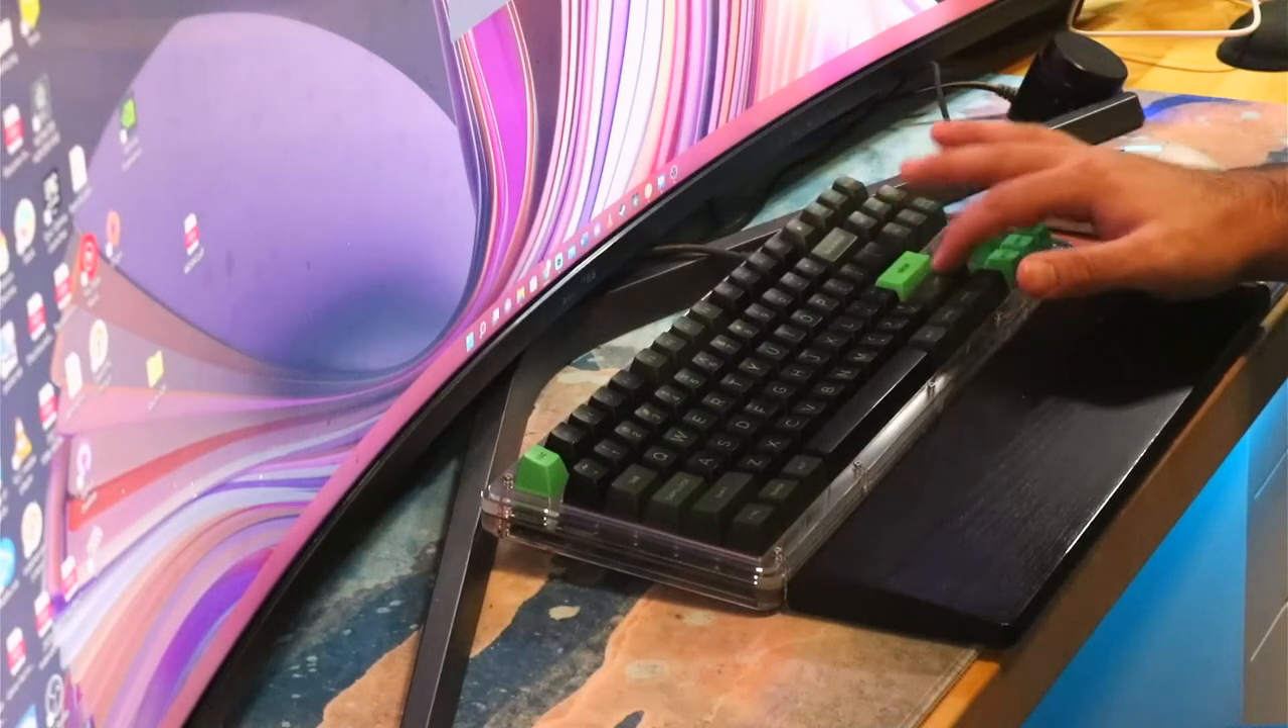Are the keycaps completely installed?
Yes.